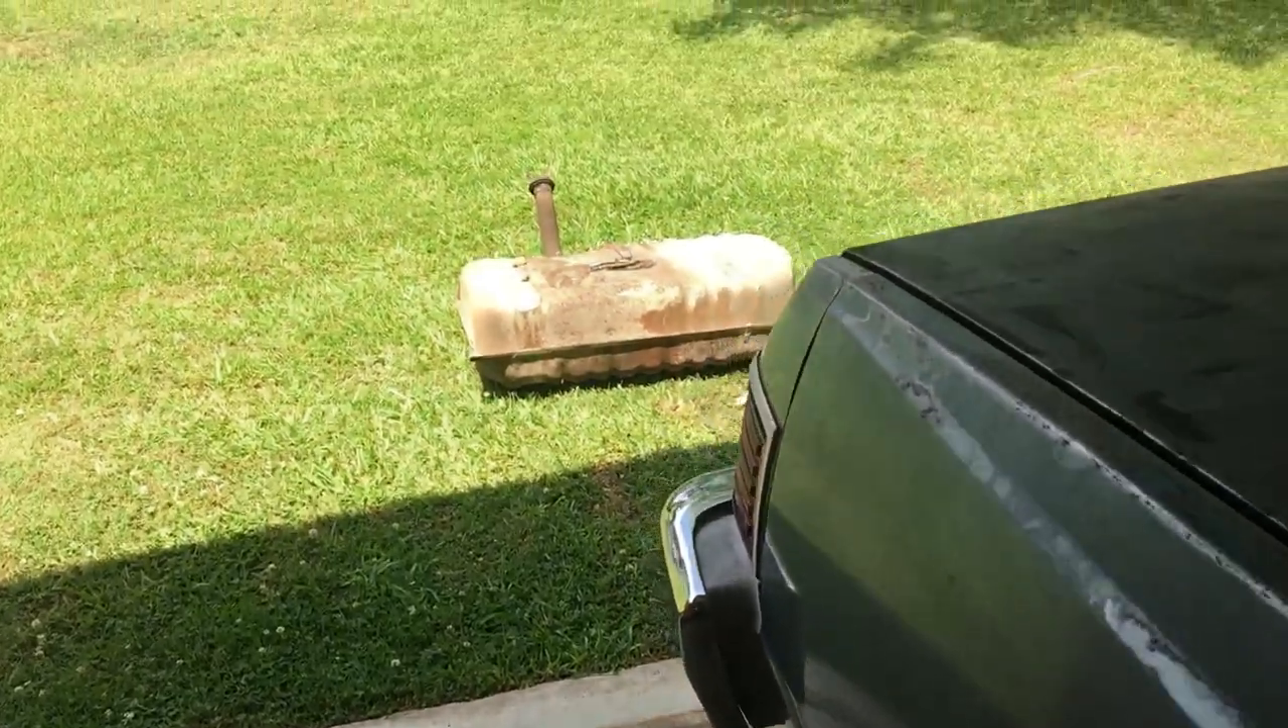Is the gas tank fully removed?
Yes.